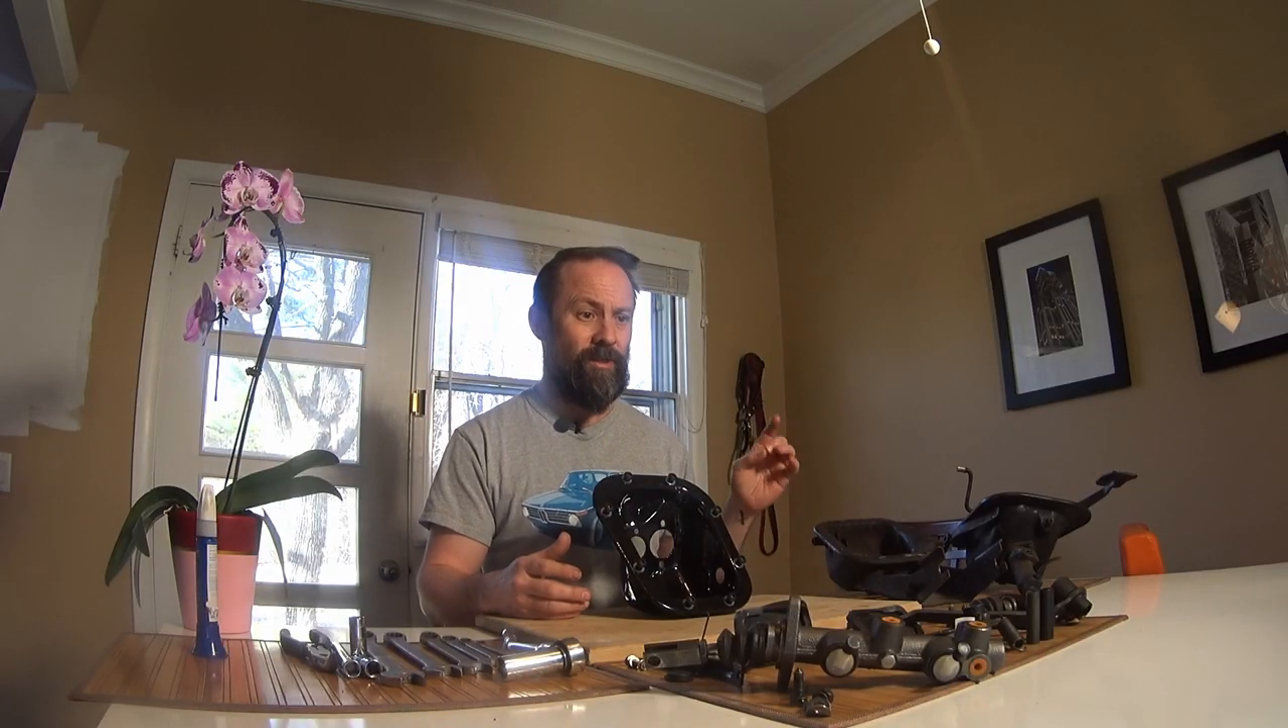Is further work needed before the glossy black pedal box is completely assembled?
Yes.